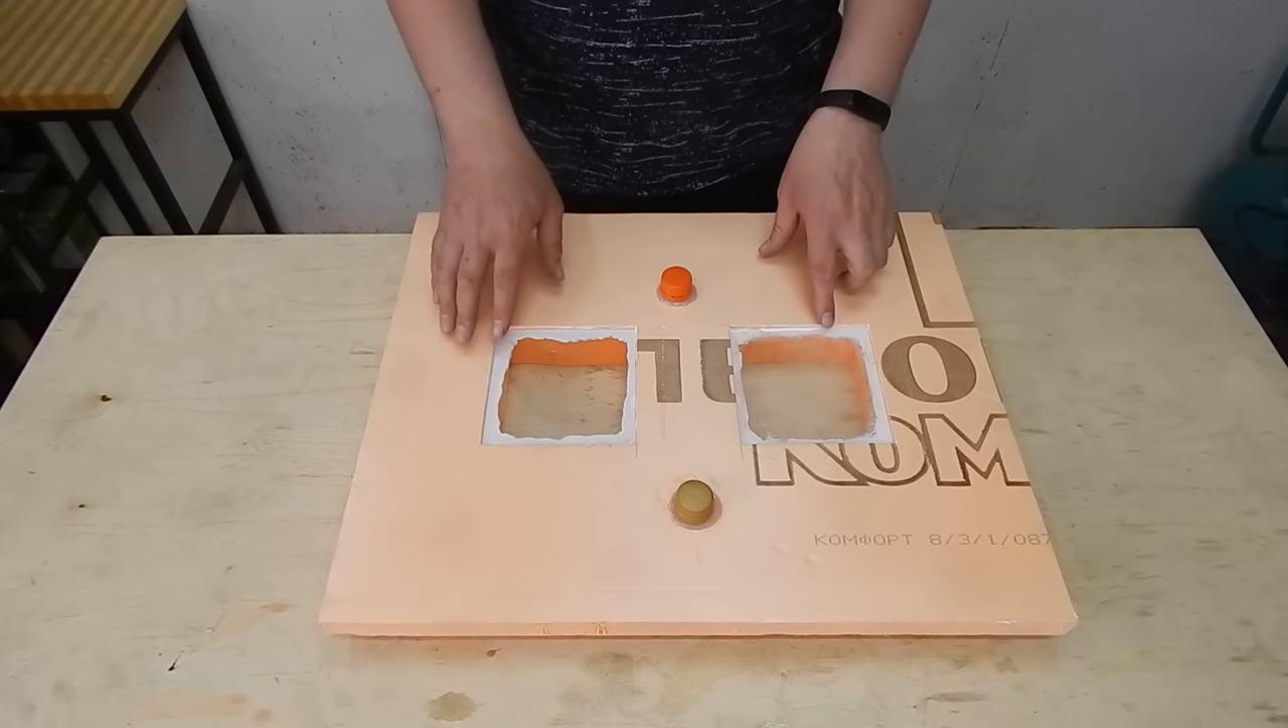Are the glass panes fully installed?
Yes.